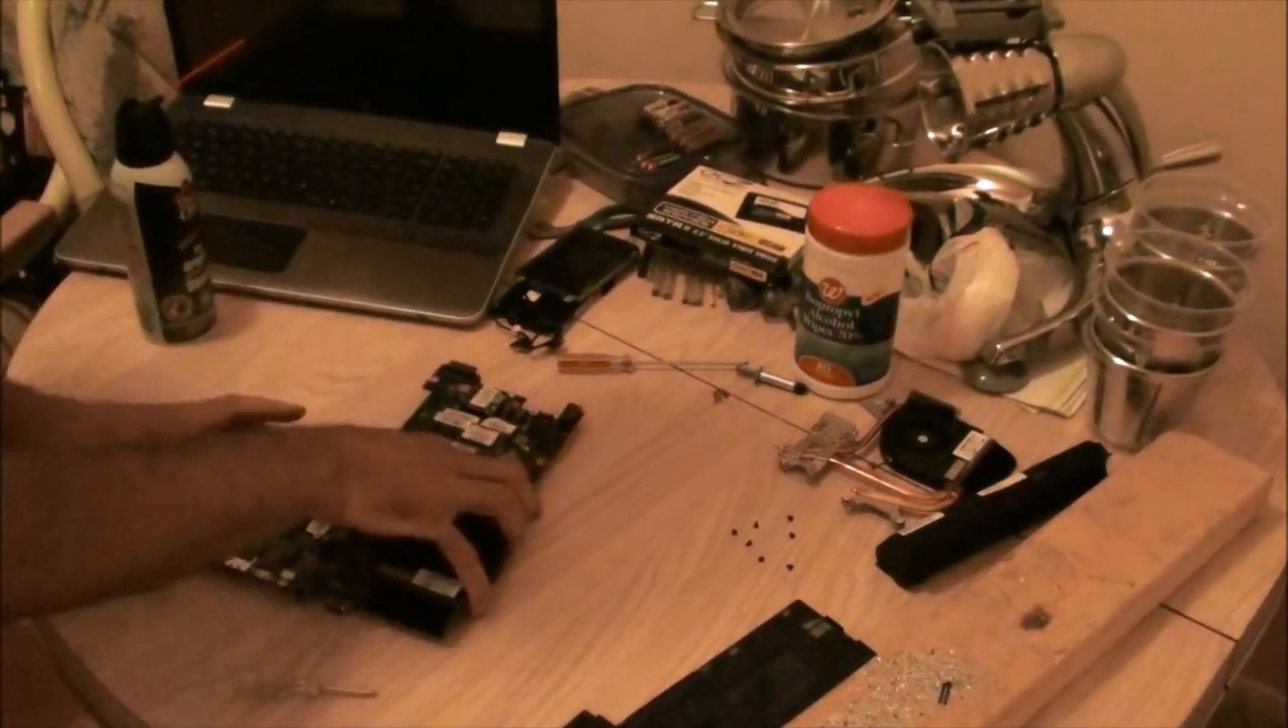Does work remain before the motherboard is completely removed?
No.